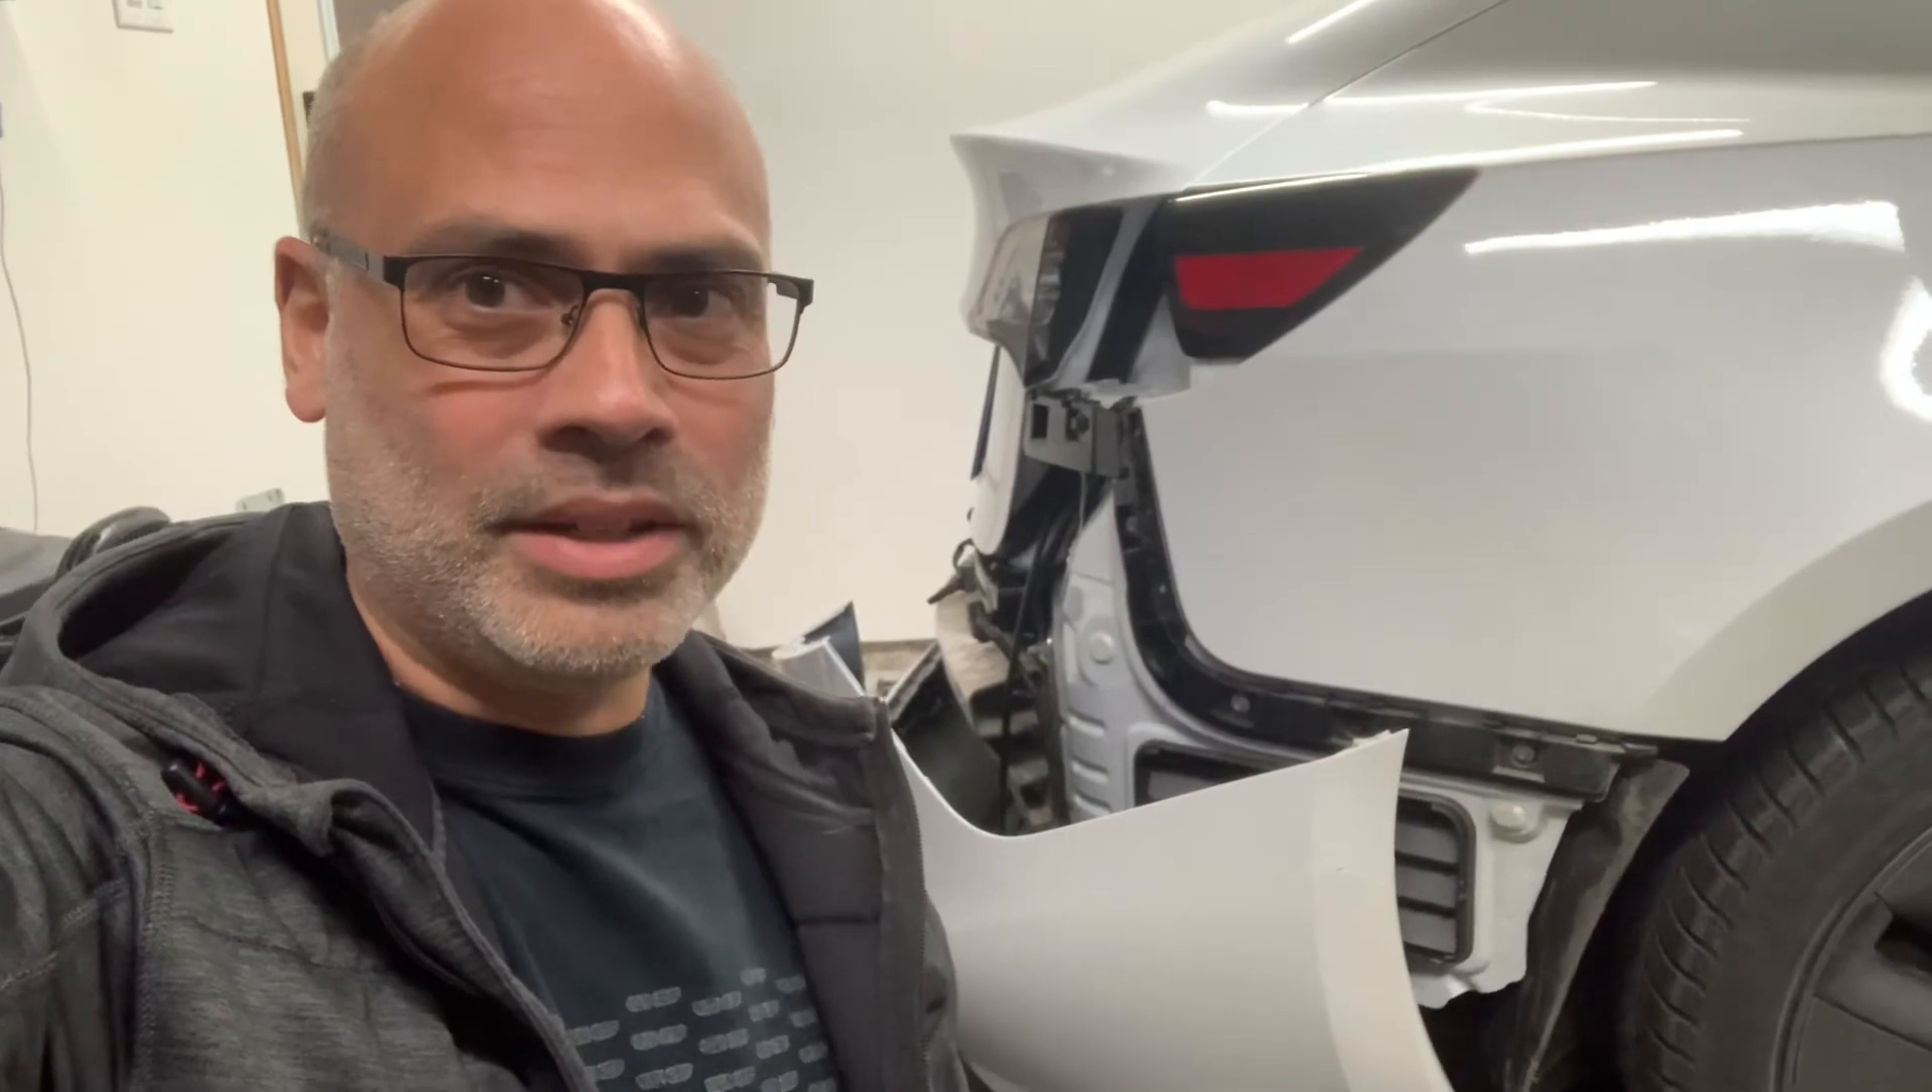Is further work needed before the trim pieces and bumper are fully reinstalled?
Yes.